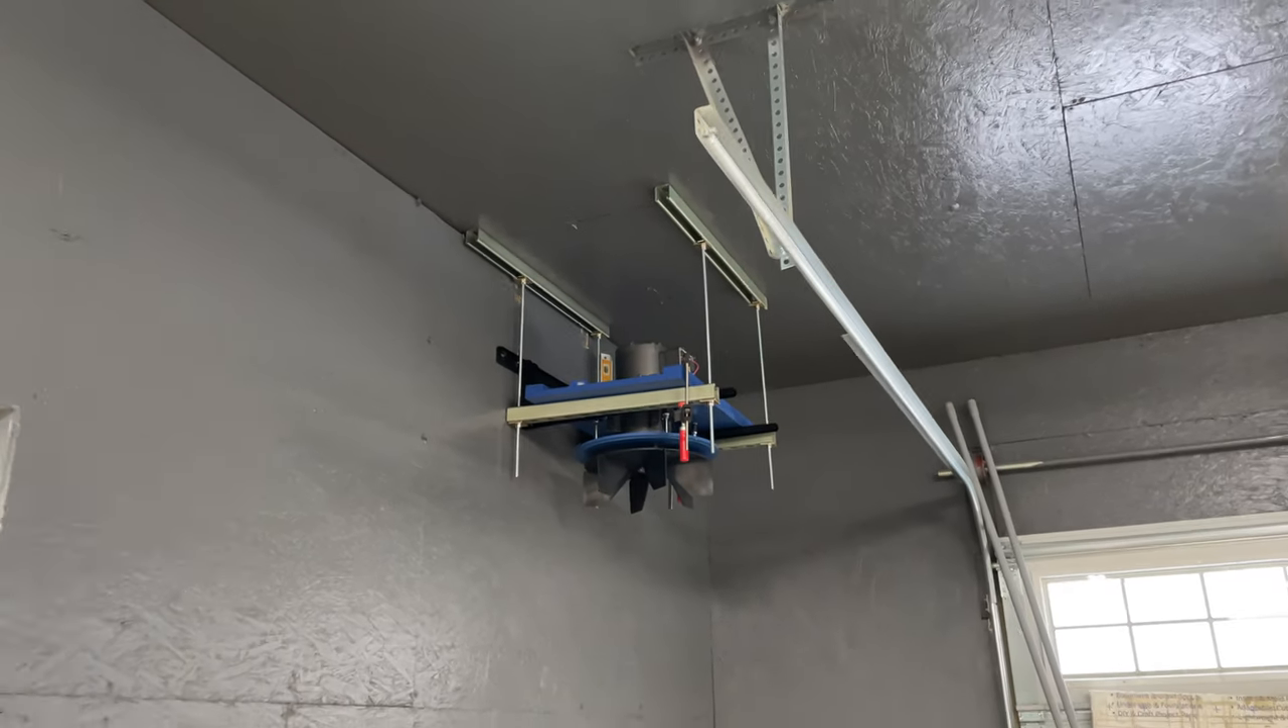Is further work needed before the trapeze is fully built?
No.